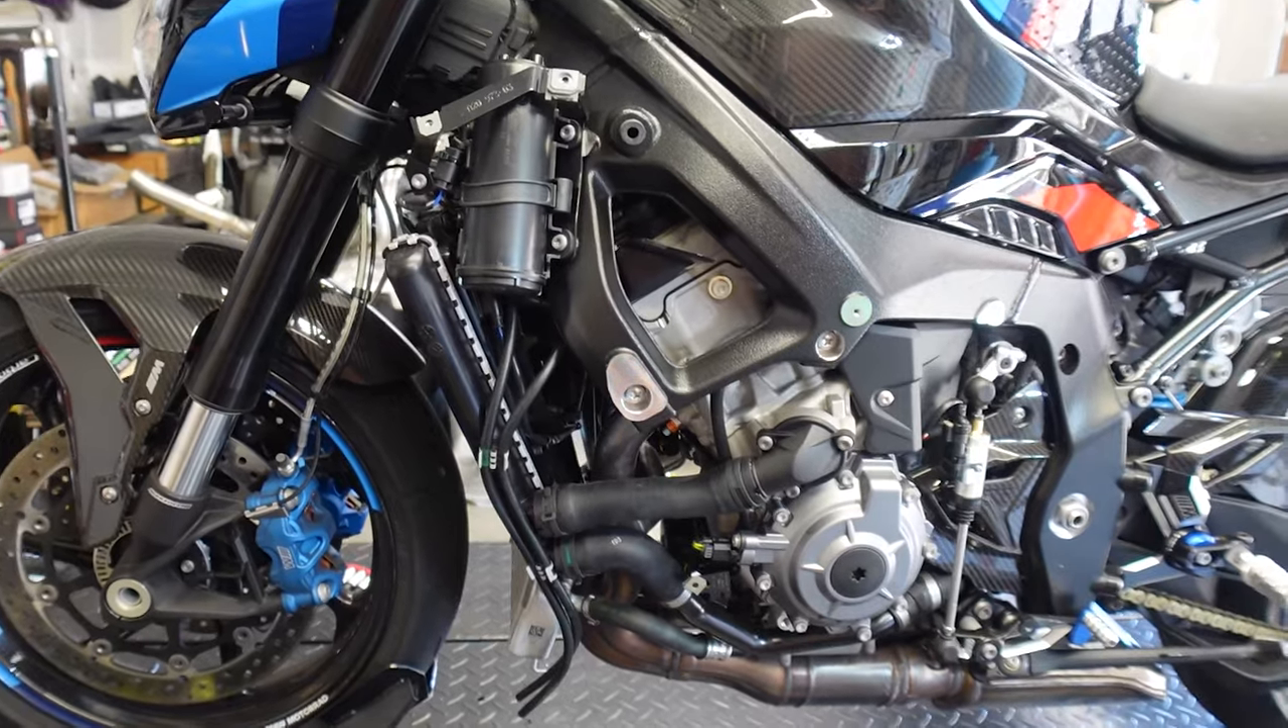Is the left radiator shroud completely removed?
Yes.